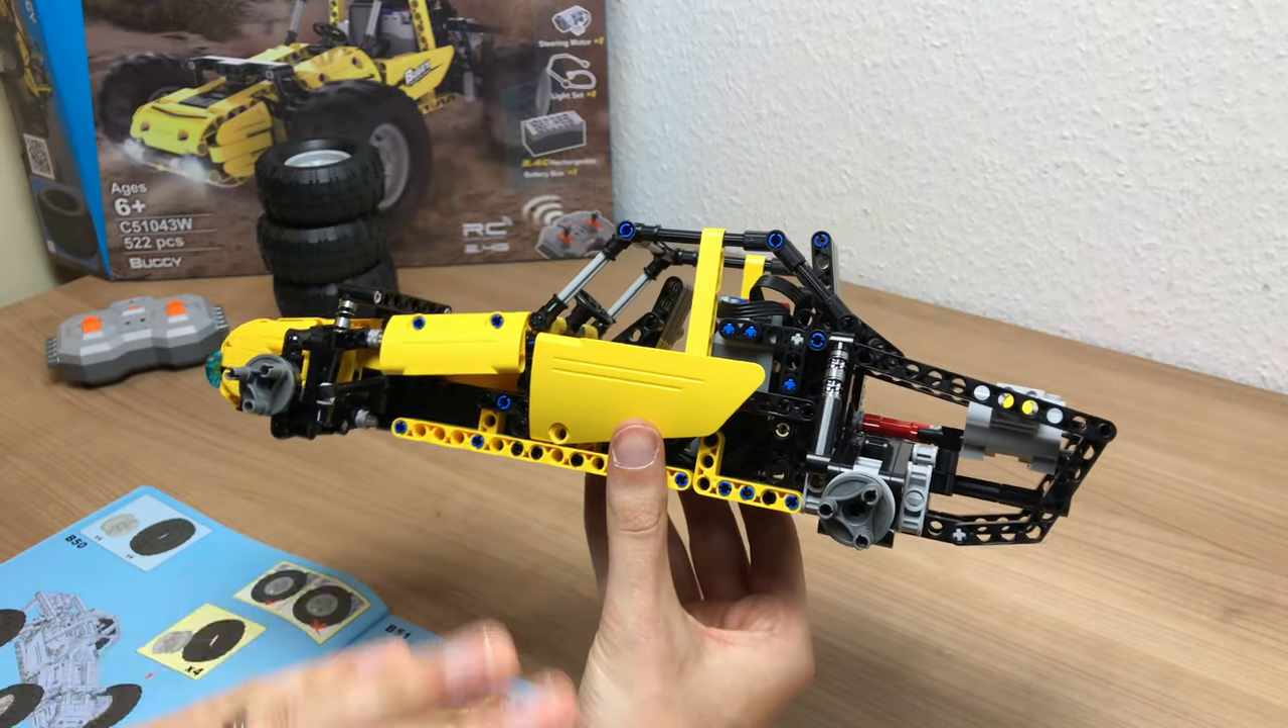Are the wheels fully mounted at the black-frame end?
No.